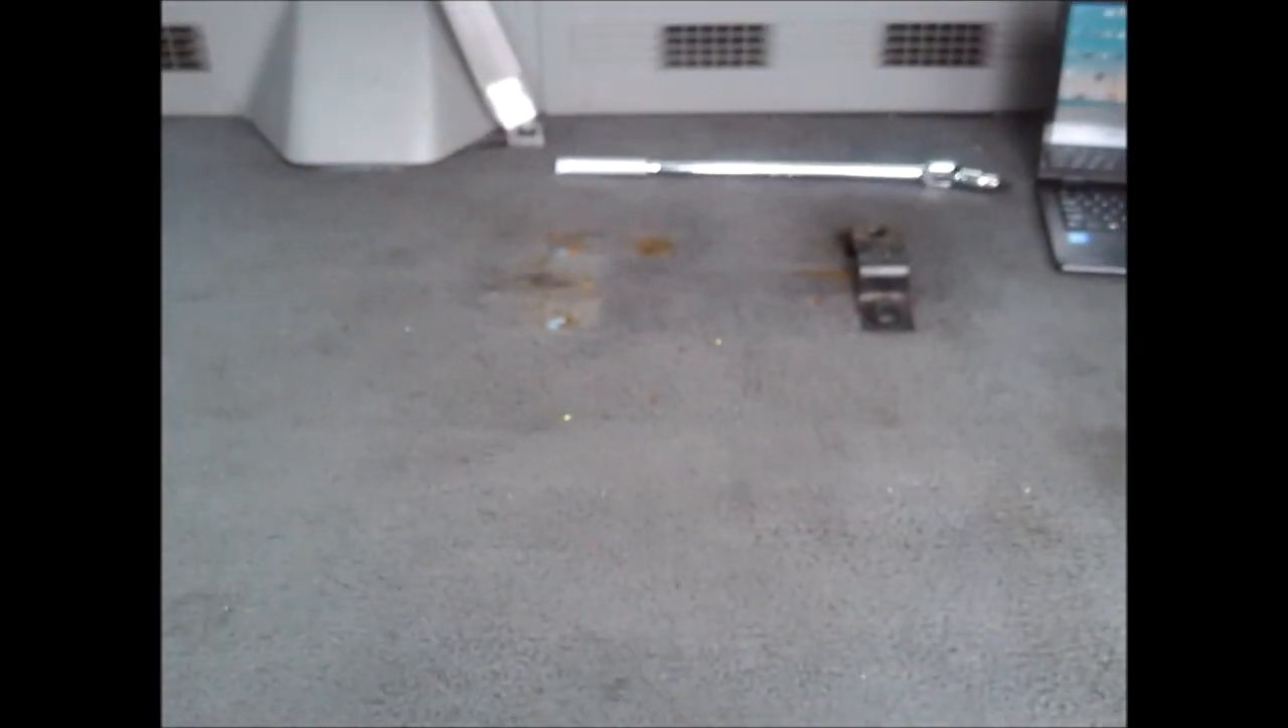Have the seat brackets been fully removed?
No.